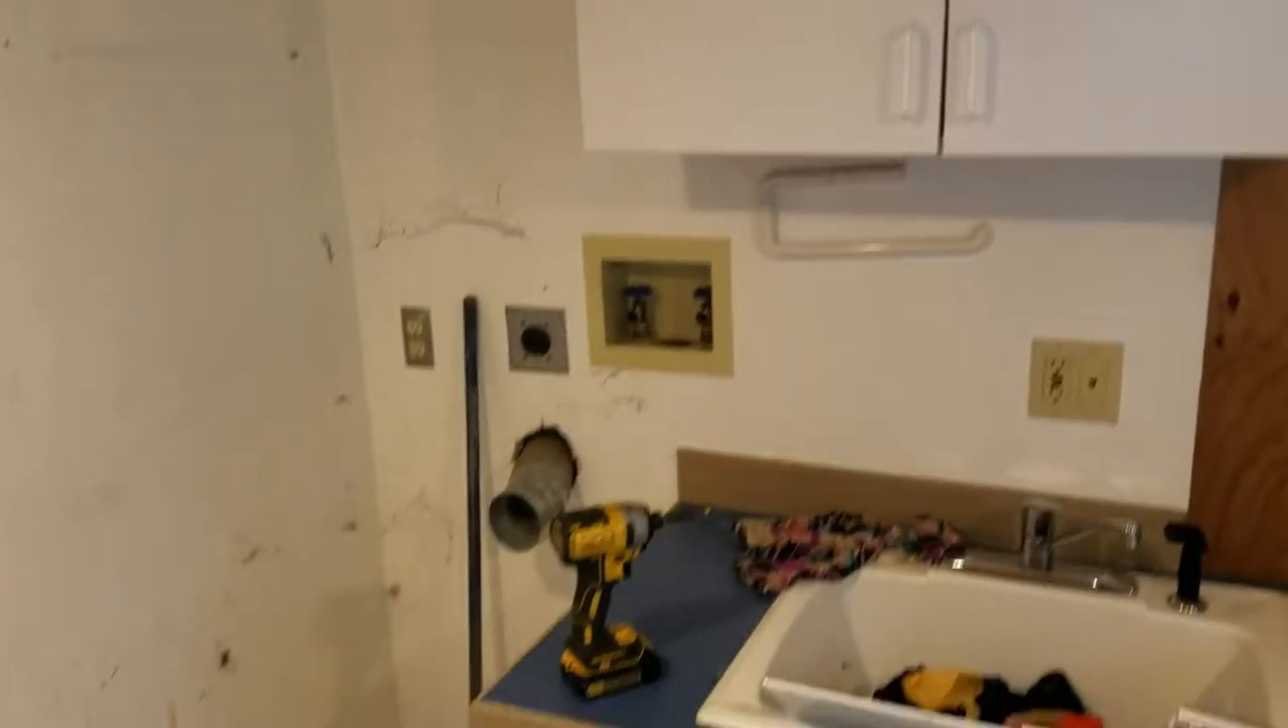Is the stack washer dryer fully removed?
Yes.